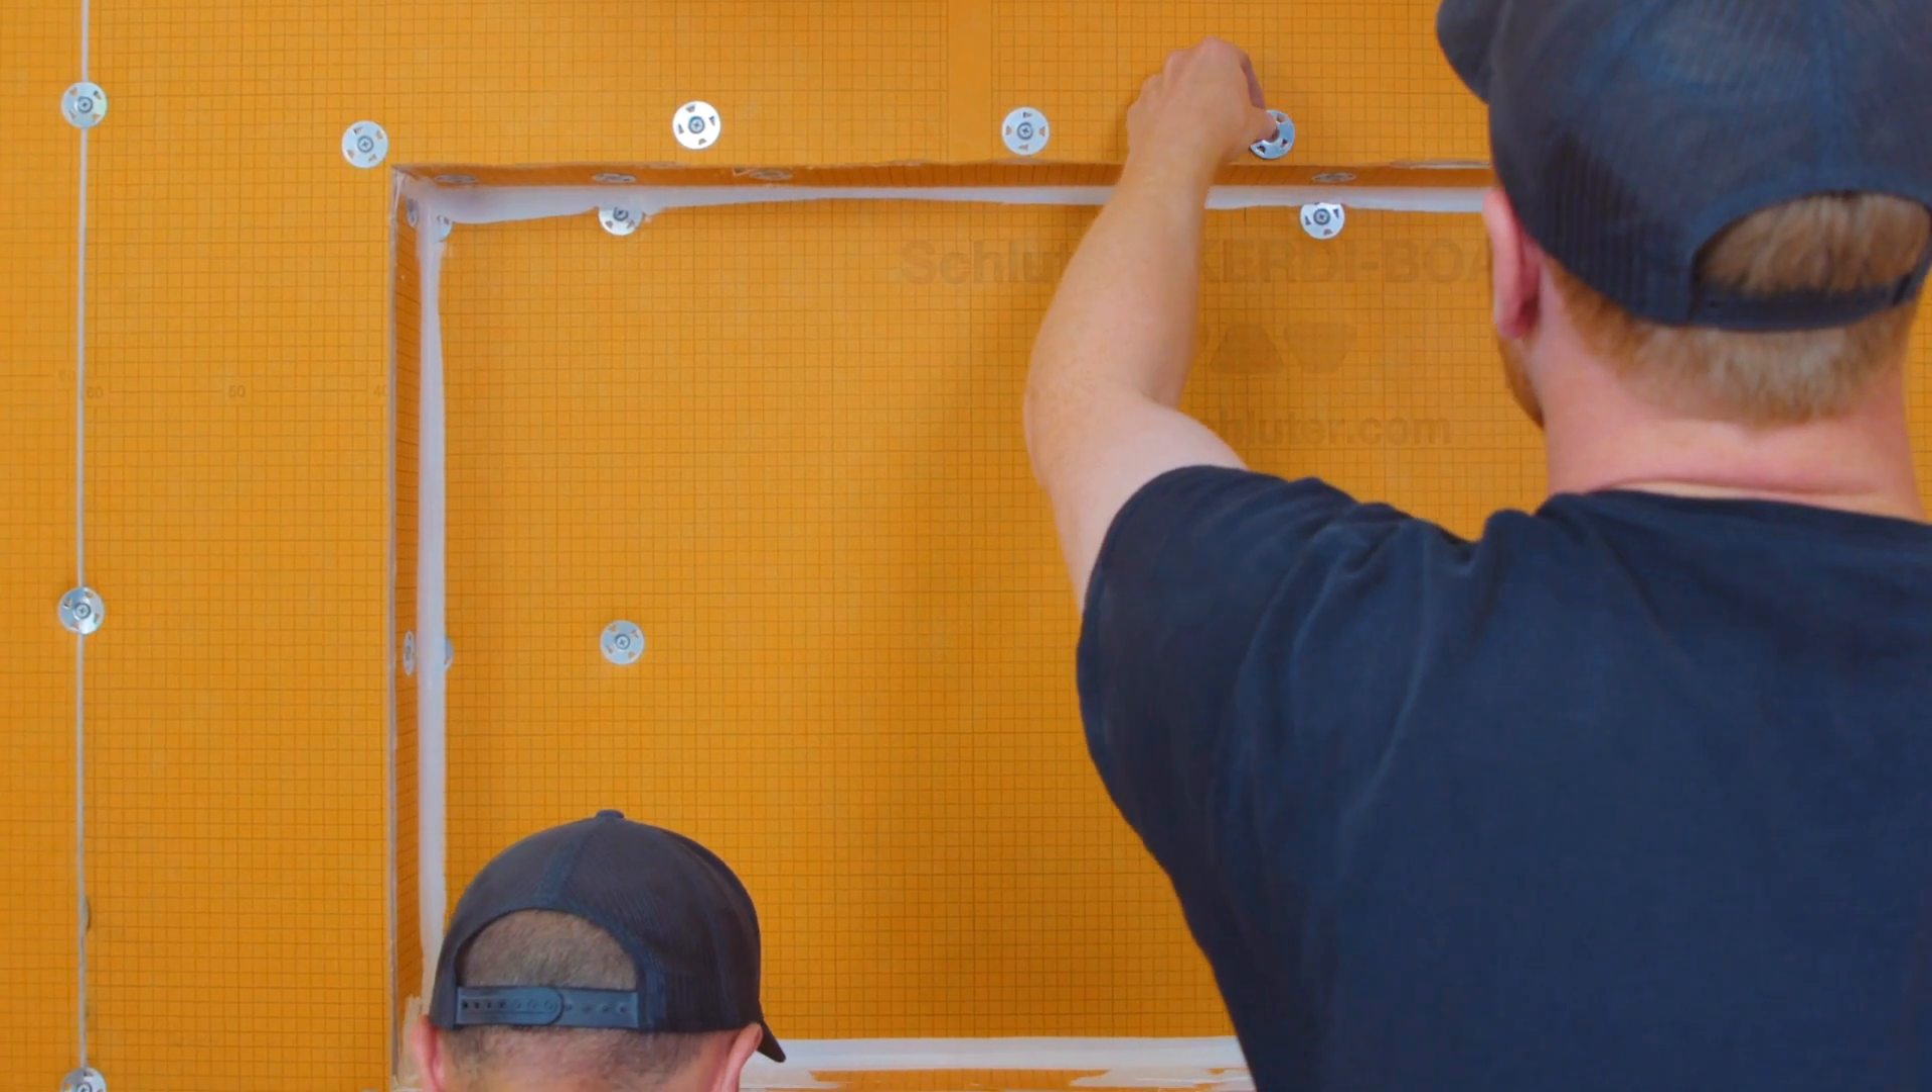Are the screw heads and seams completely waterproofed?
No.